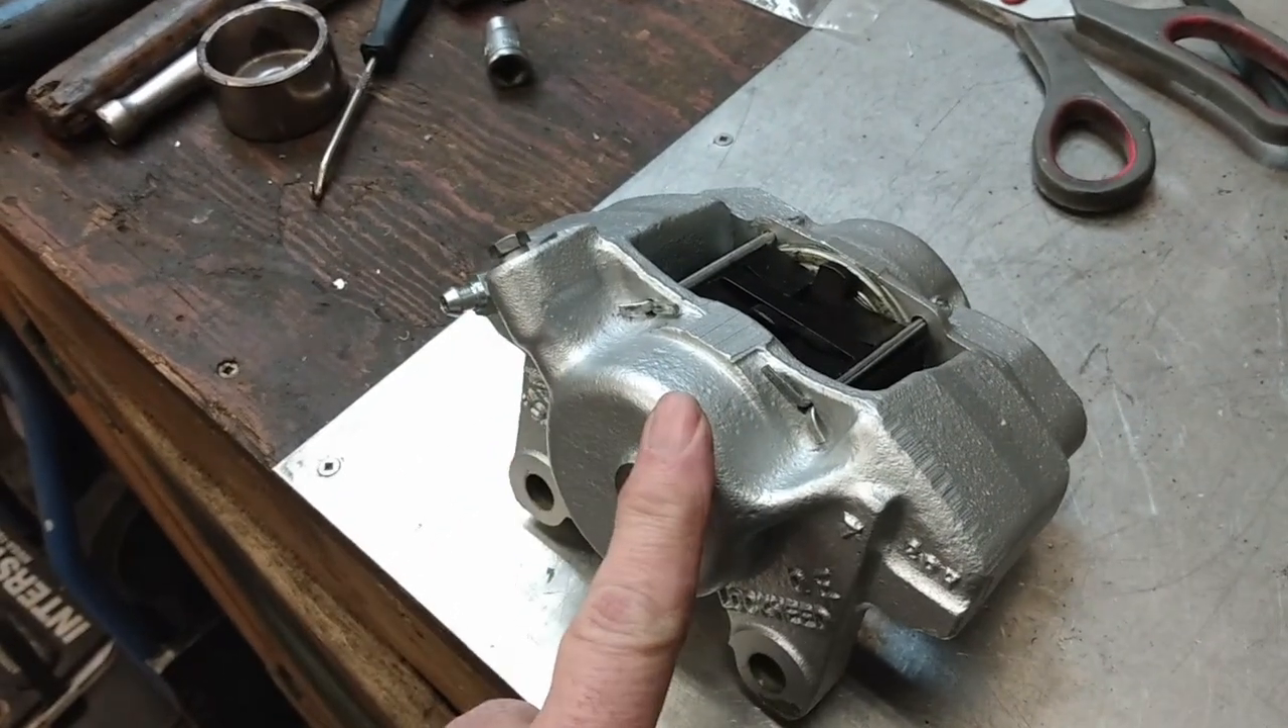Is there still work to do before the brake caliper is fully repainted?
No.